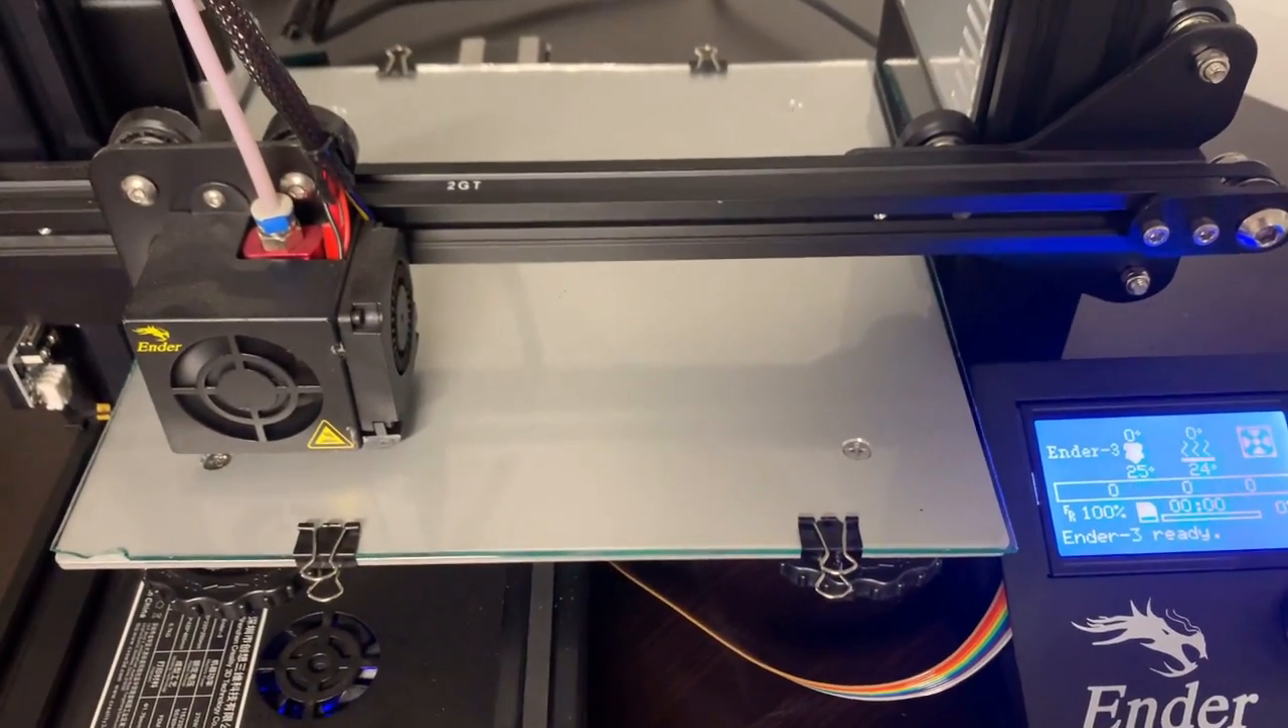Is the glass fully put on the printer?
Yes.